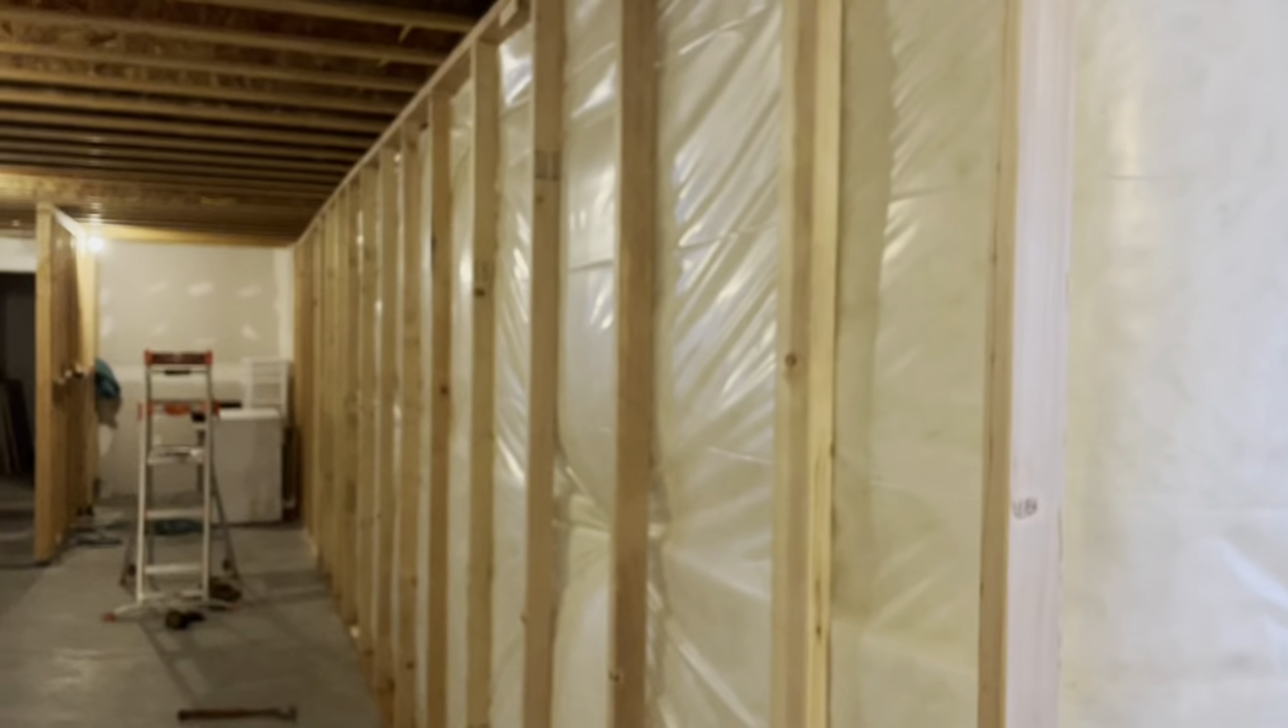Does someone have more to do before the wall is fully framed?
No.